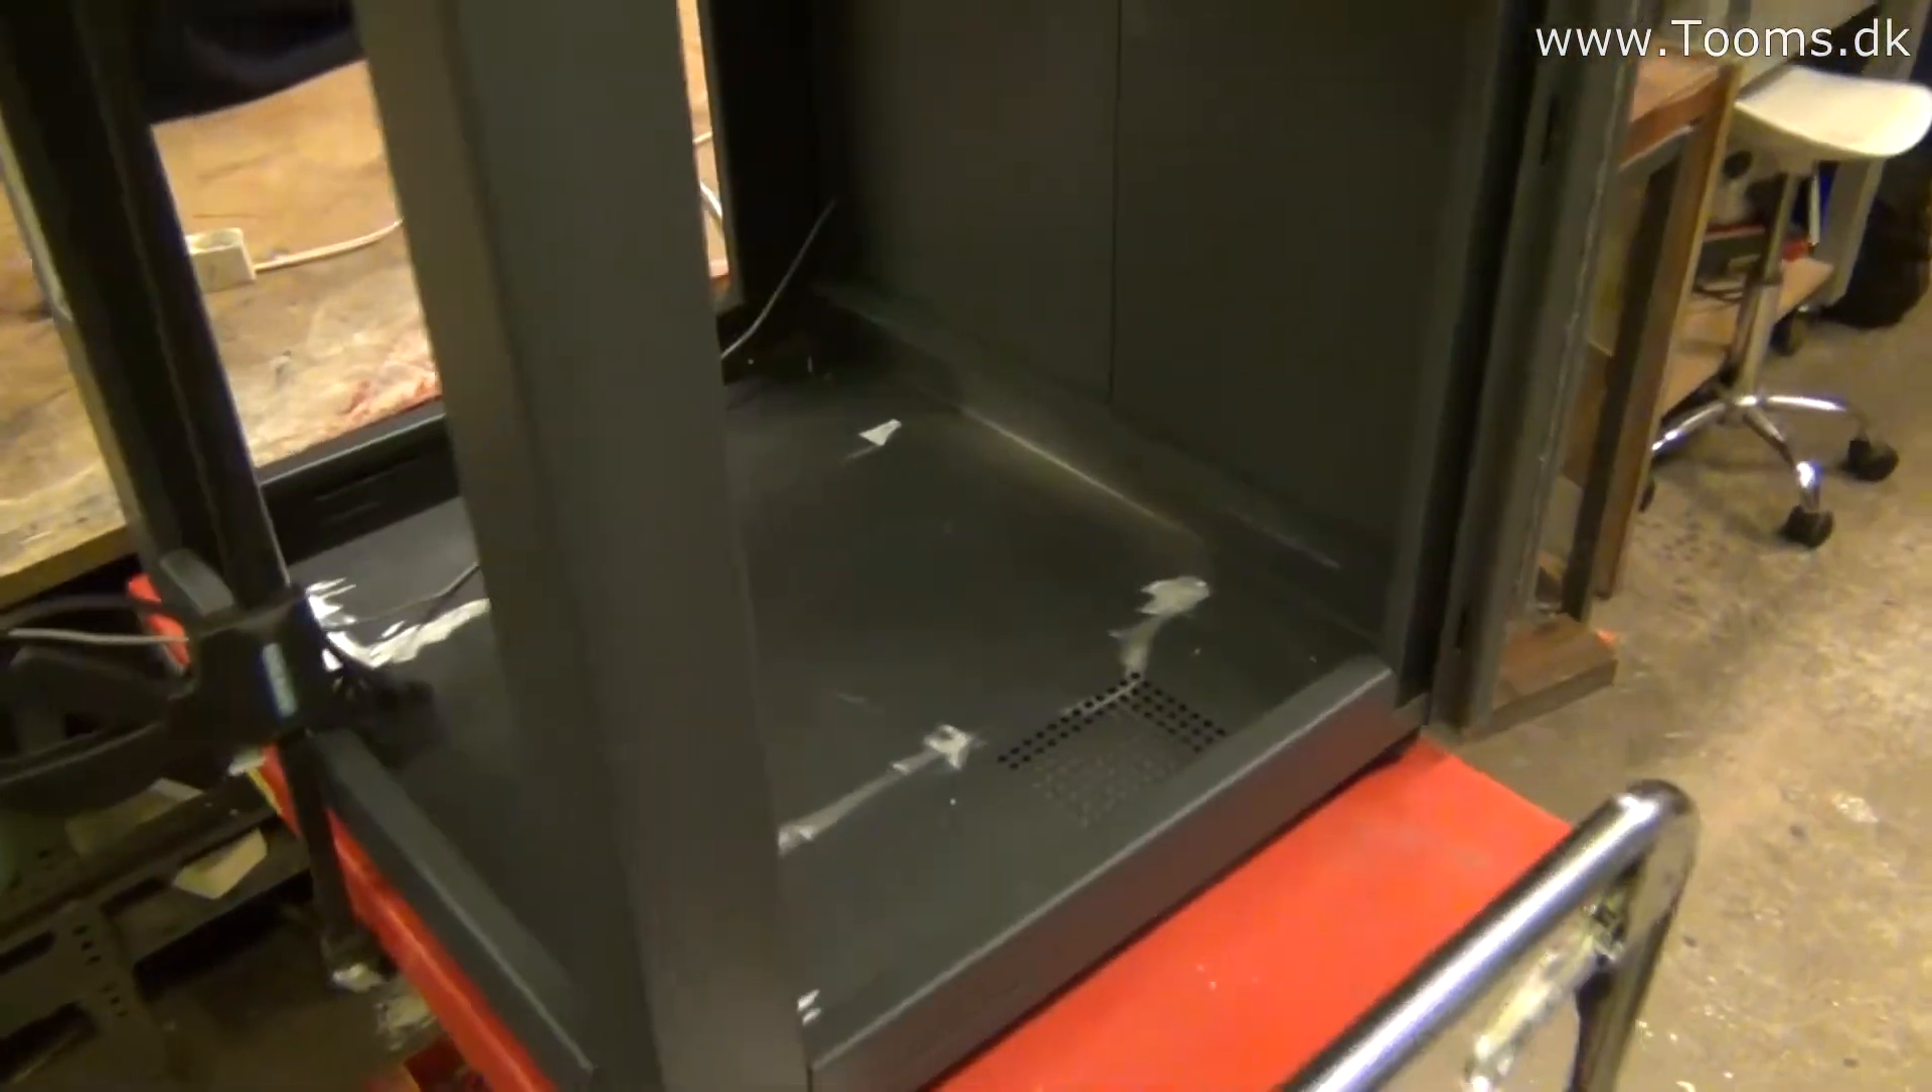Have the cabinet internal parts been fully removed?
Yes.